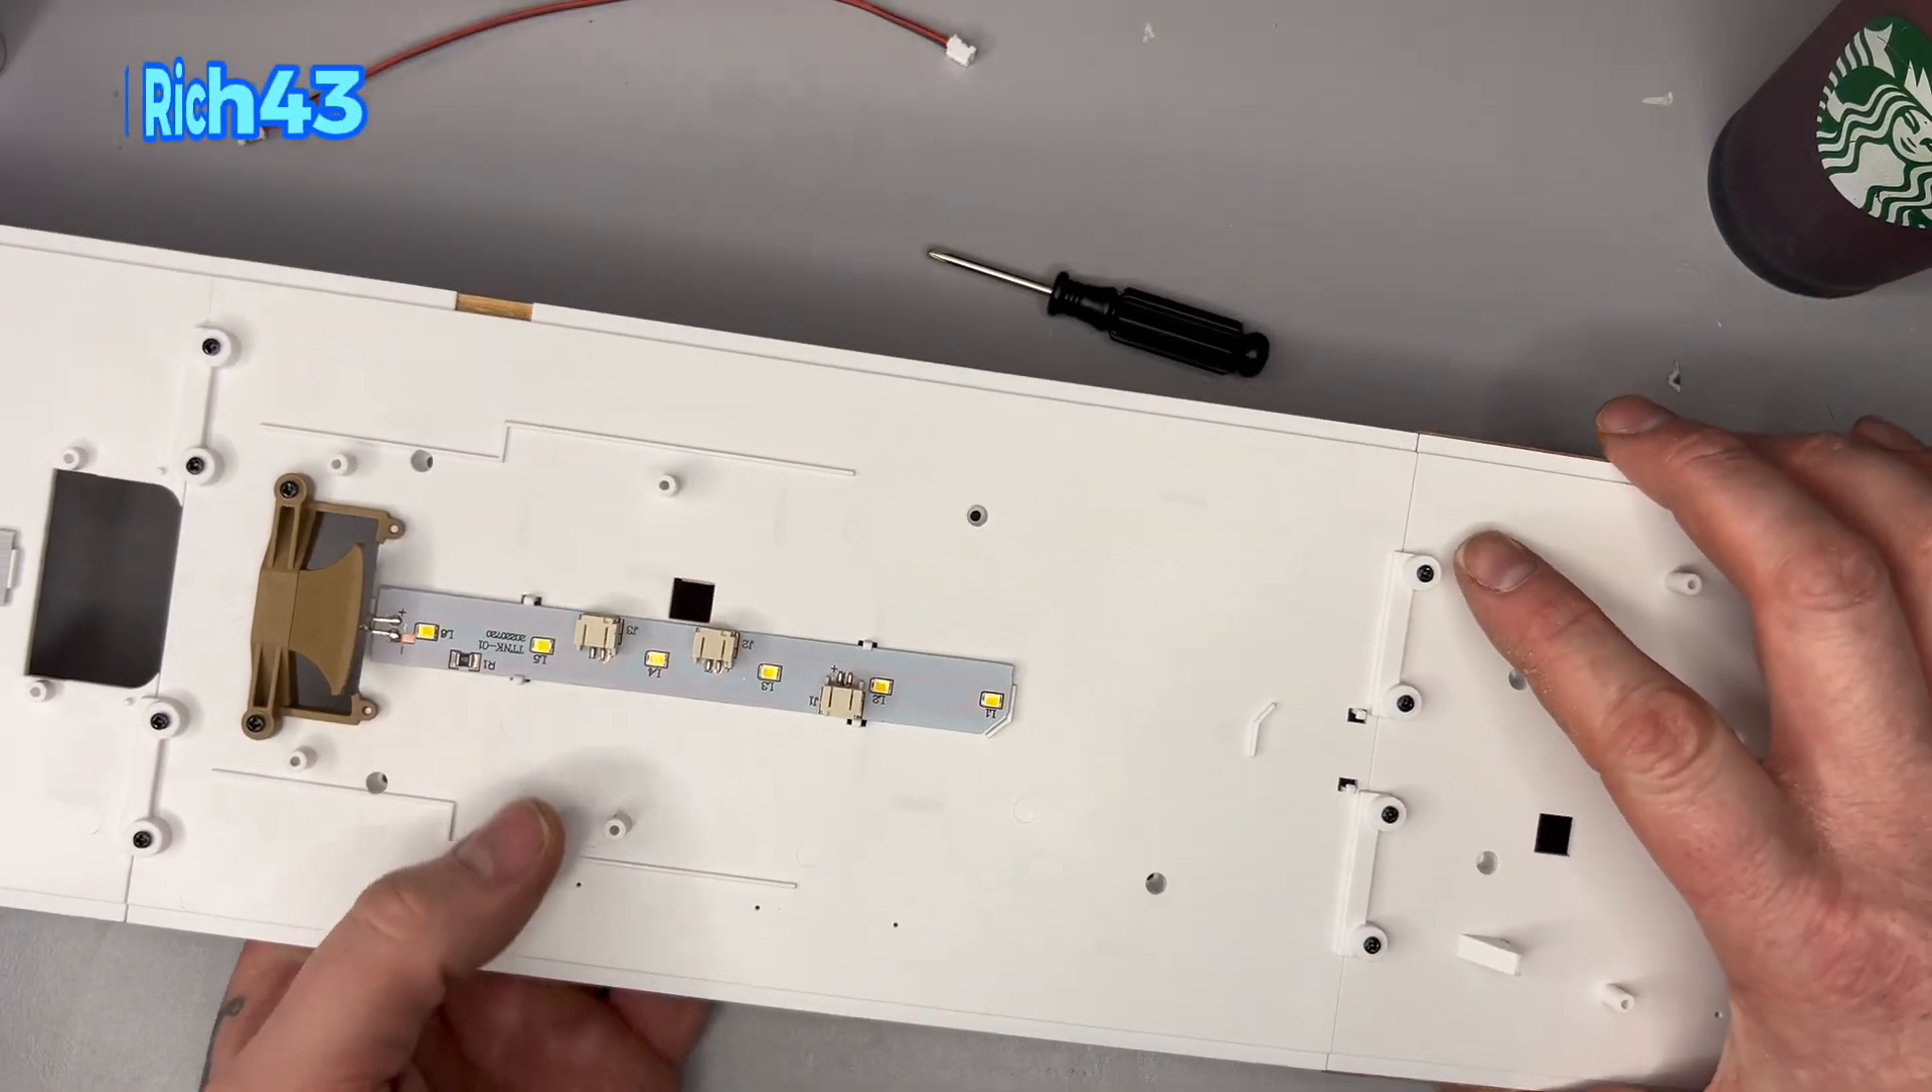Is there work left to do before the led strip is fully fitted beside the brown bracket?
No.